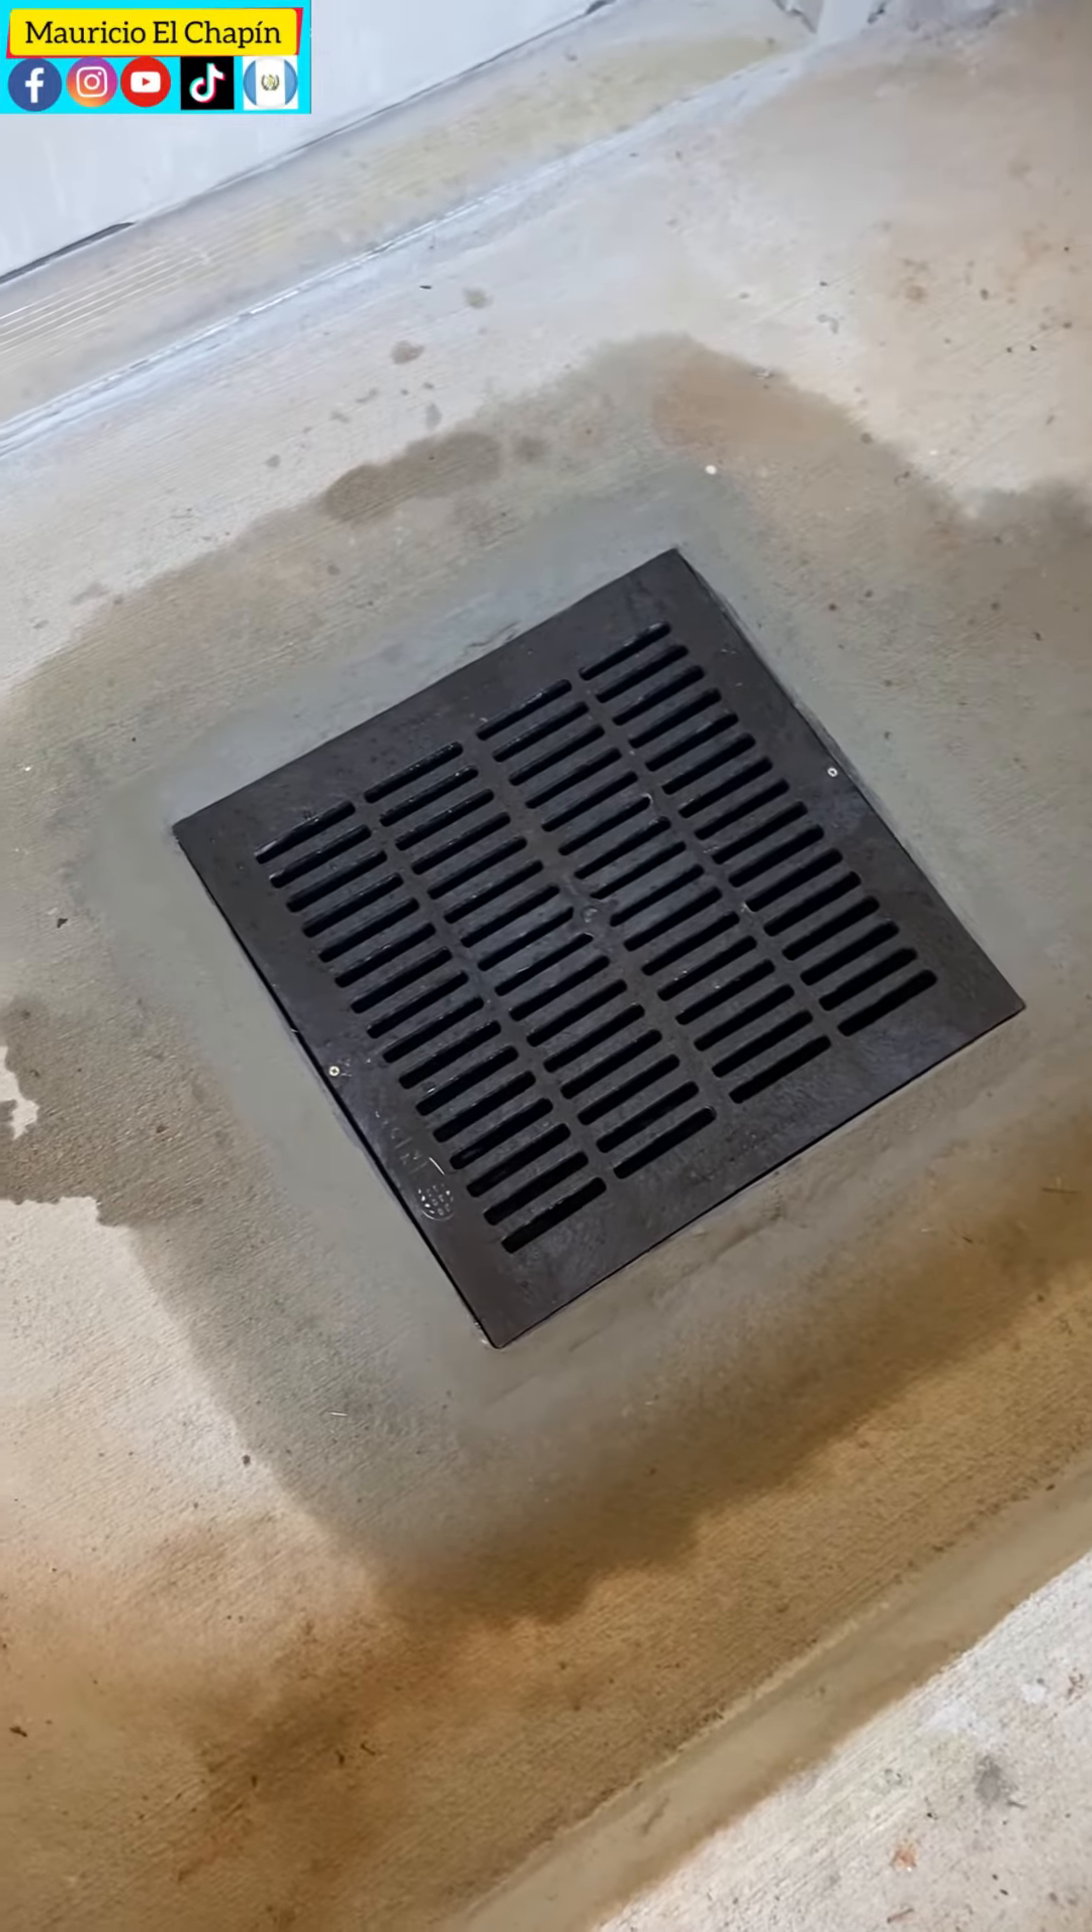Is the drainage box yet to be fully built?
No.